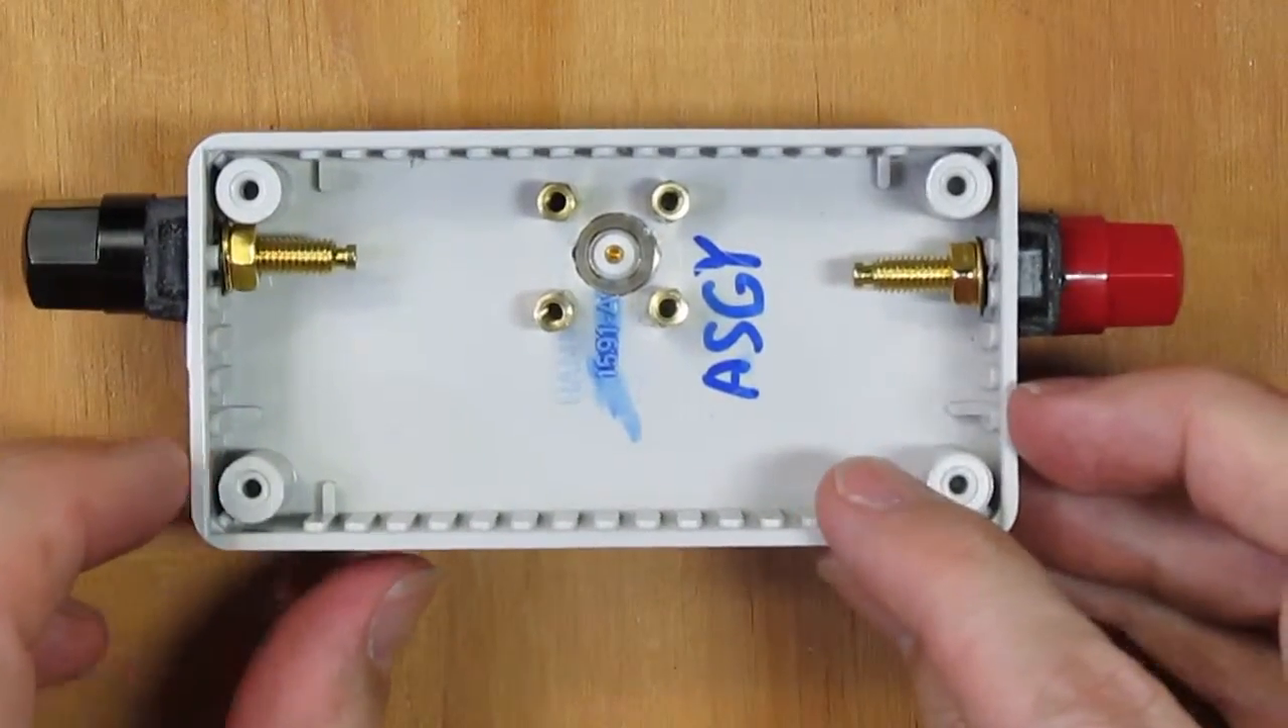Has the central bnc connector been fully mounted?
Yes.